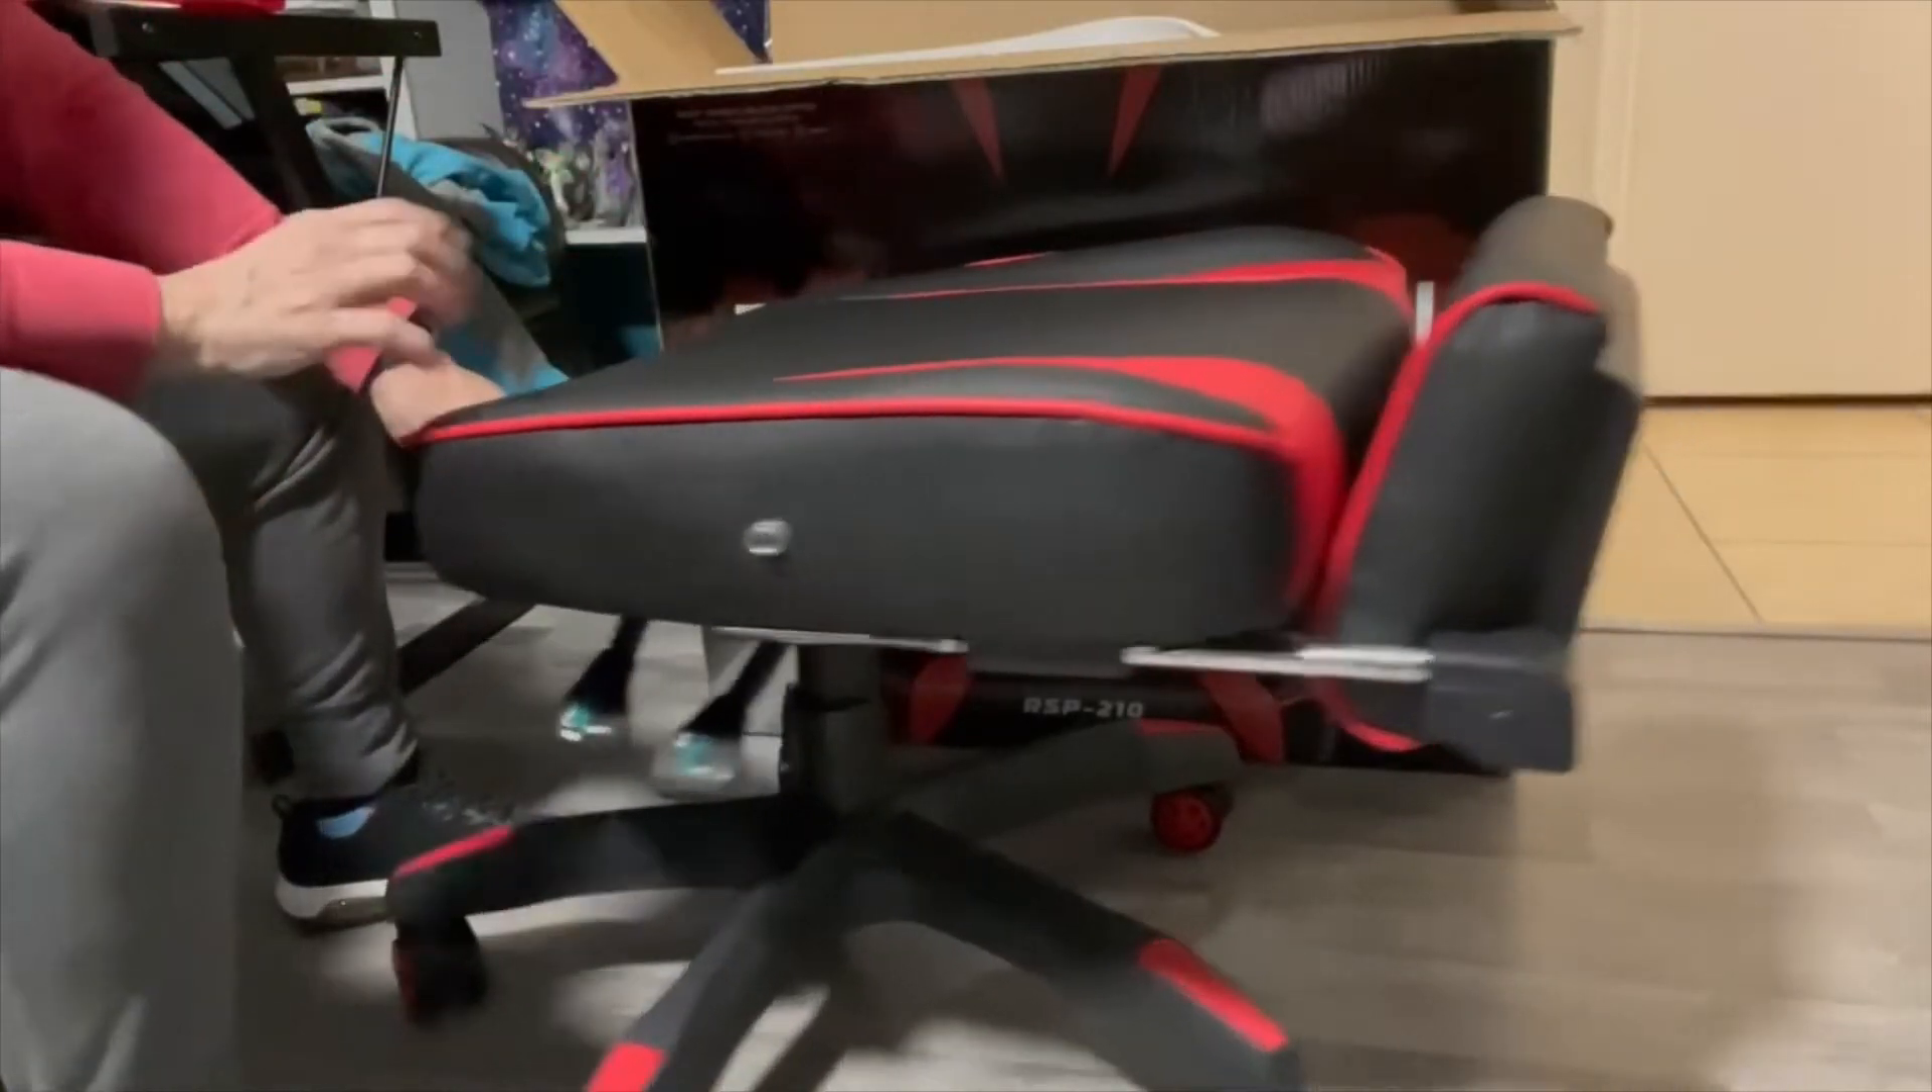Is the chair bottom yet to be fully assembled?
No.